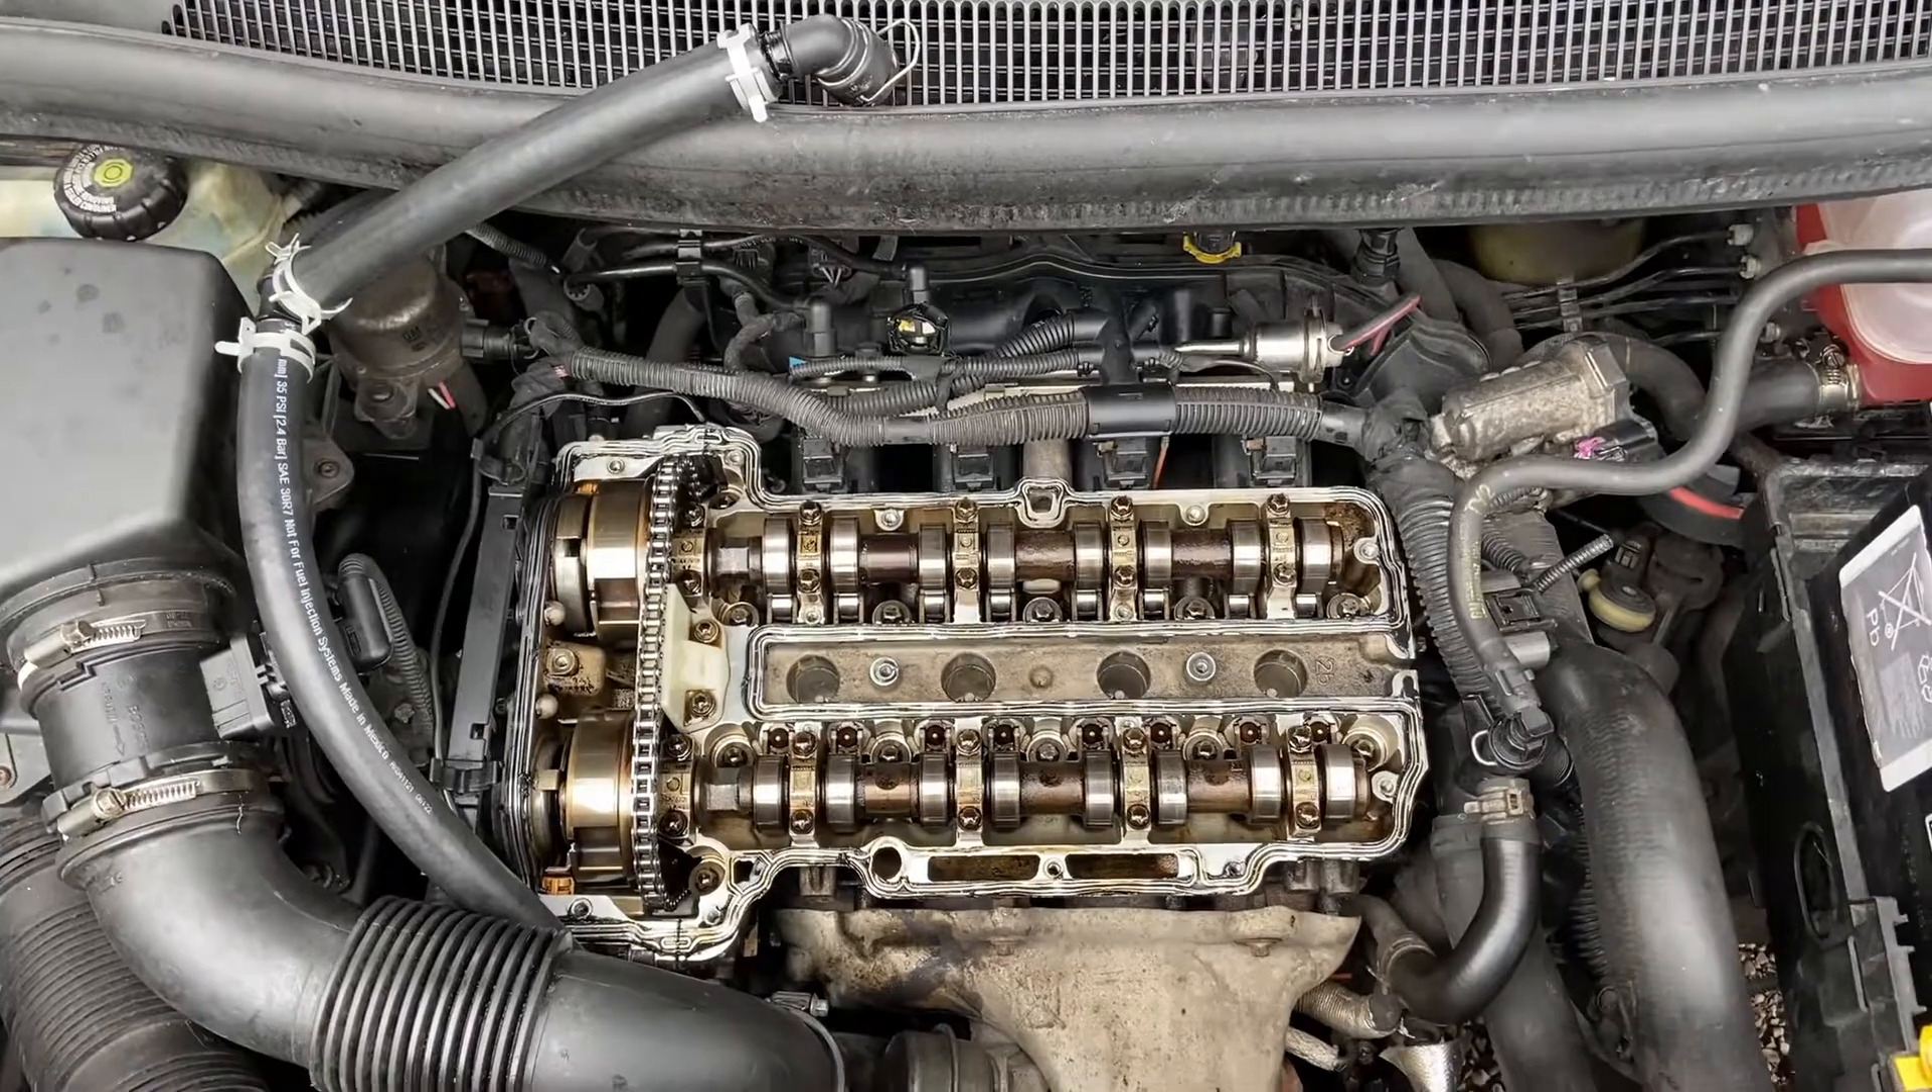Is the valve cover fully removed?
Yes.